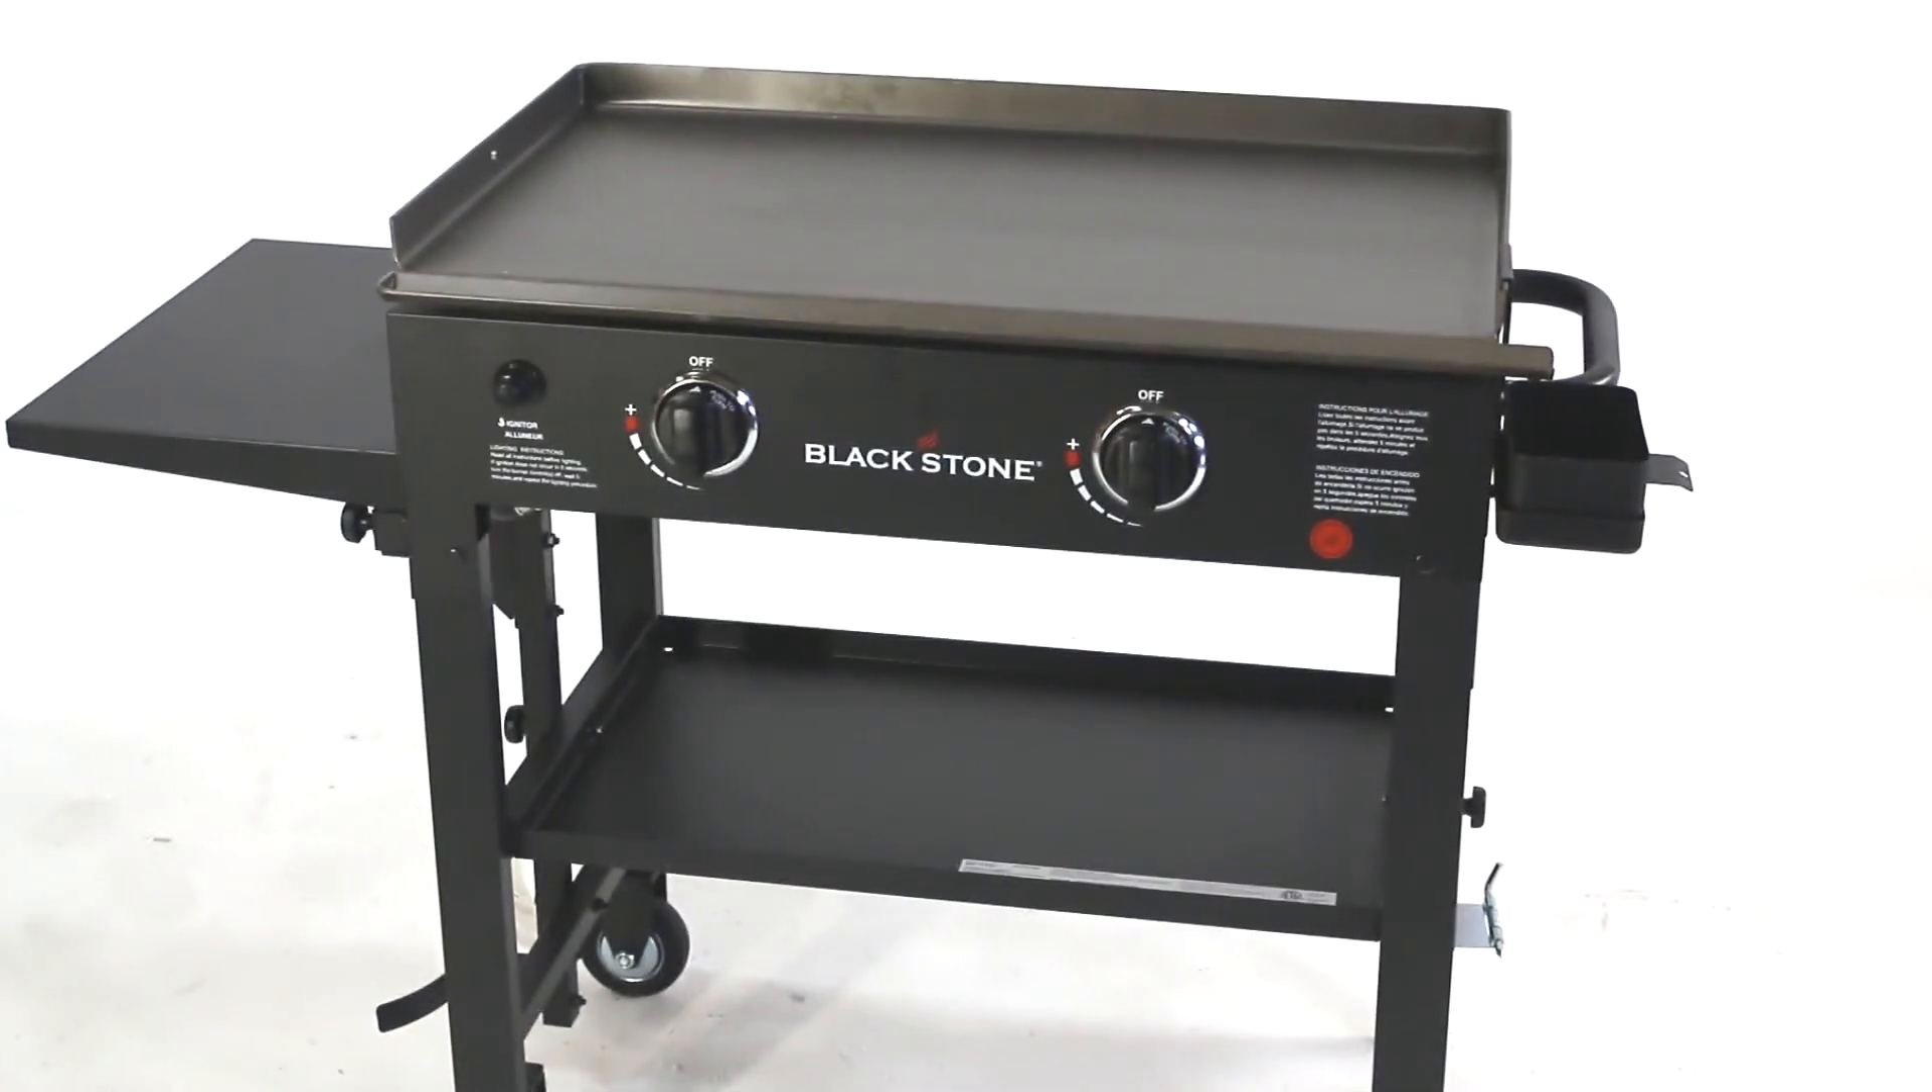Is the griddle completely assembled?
Yes.